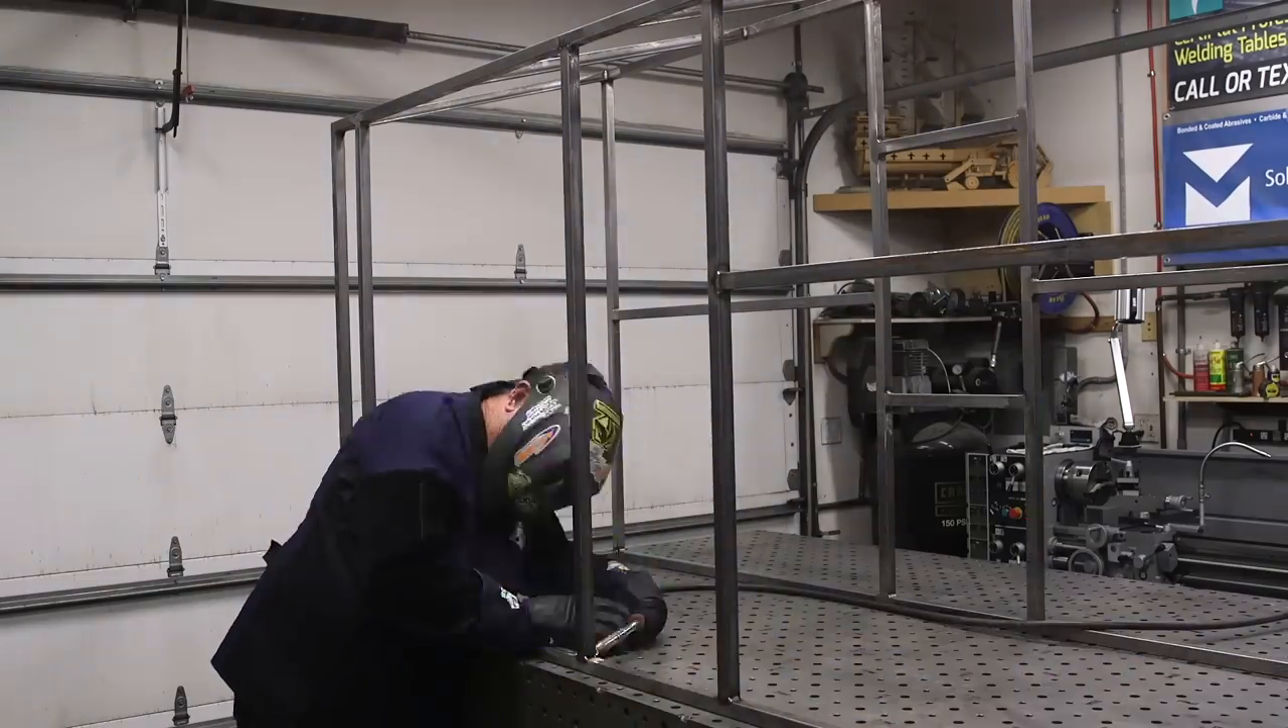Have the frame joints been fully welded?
No.